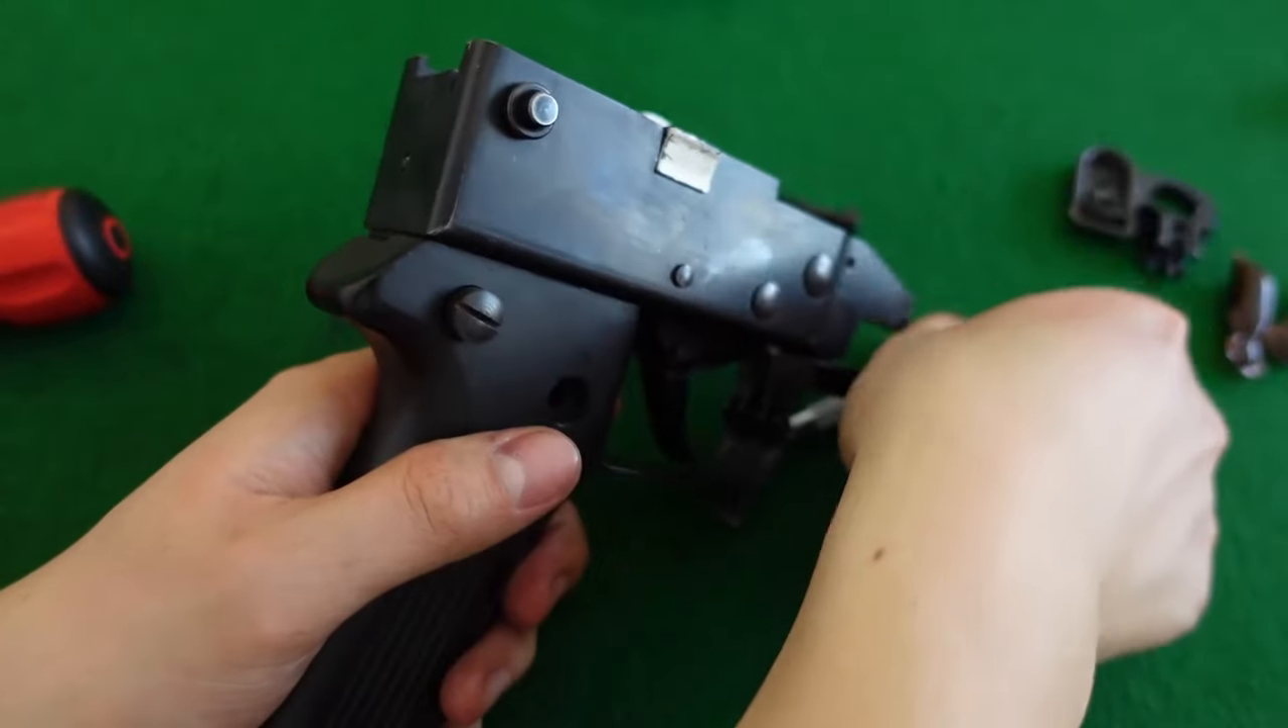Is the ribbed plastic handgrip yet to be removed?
Yes.